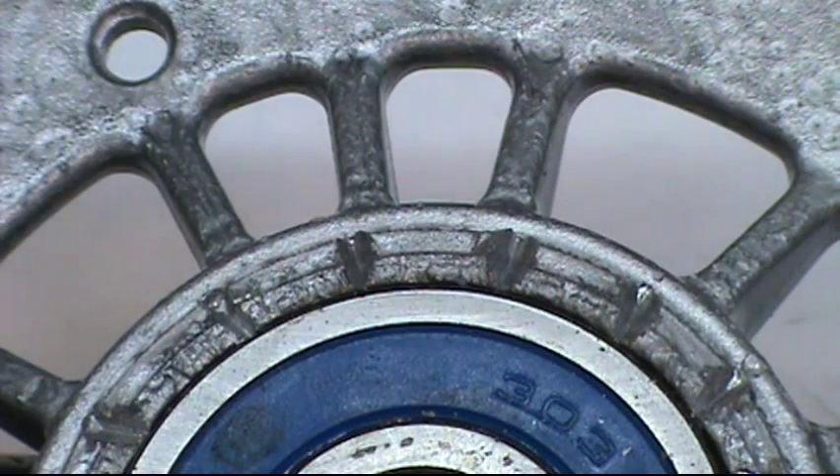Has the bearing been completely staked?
Yes.